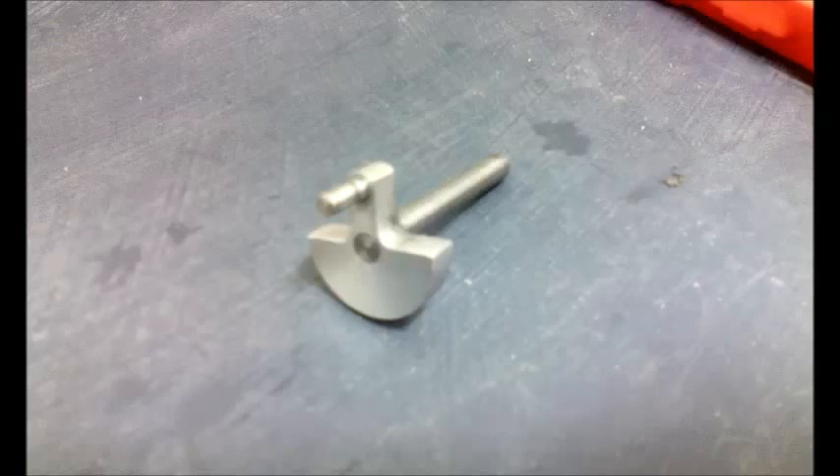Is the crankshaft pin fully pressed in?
Yes.